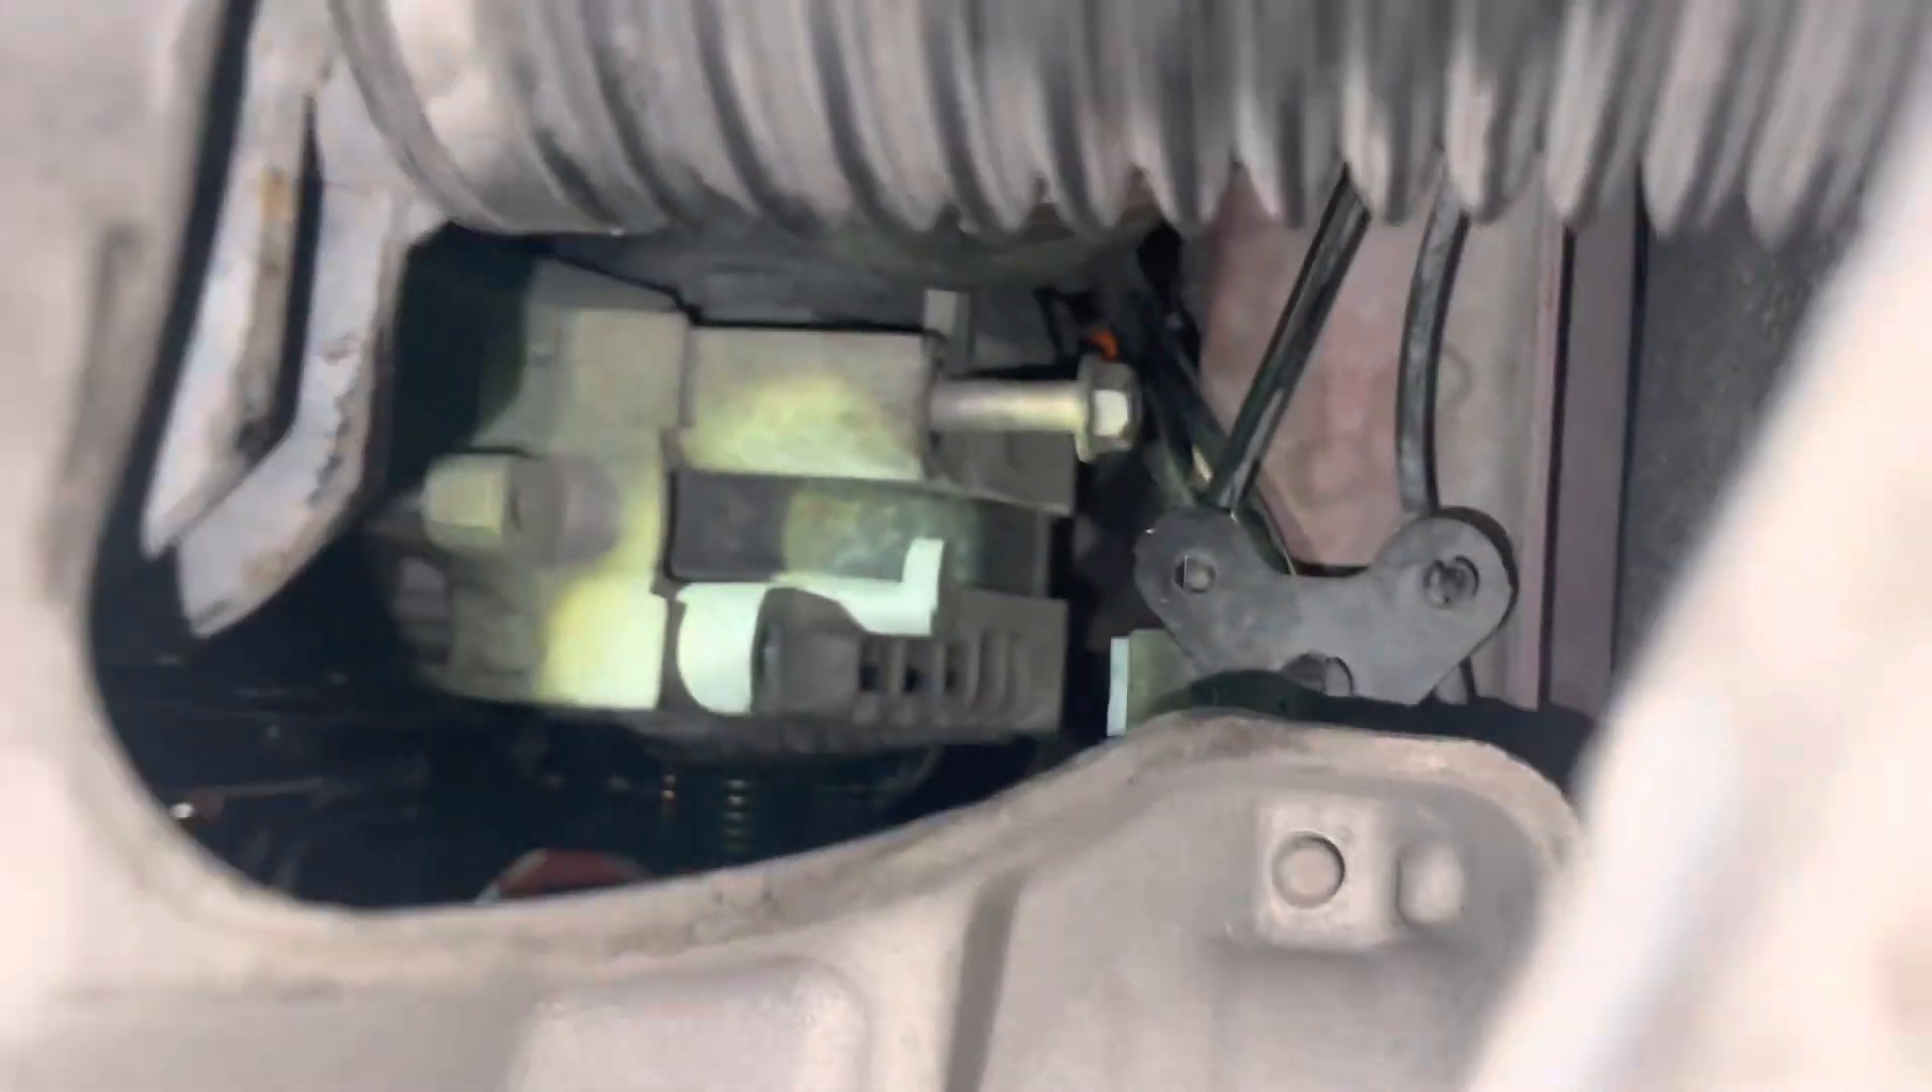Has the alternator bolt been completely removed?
No.